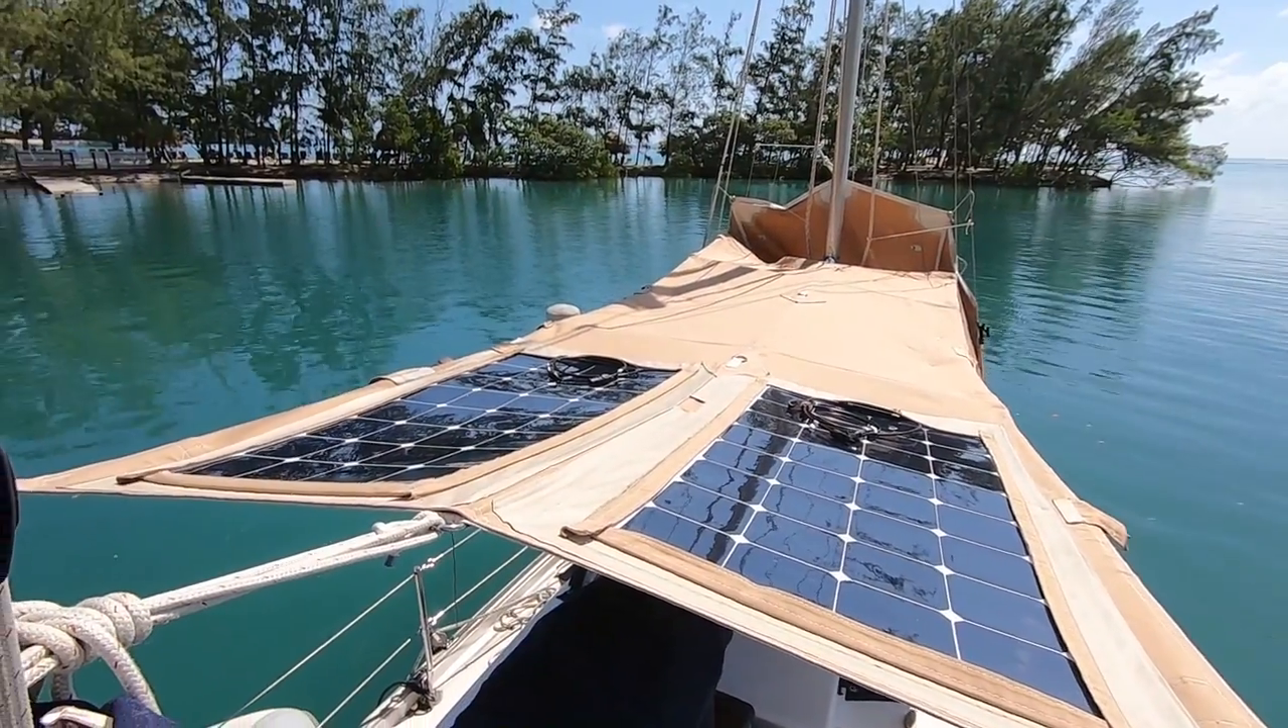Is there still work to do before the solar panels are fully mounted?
No.